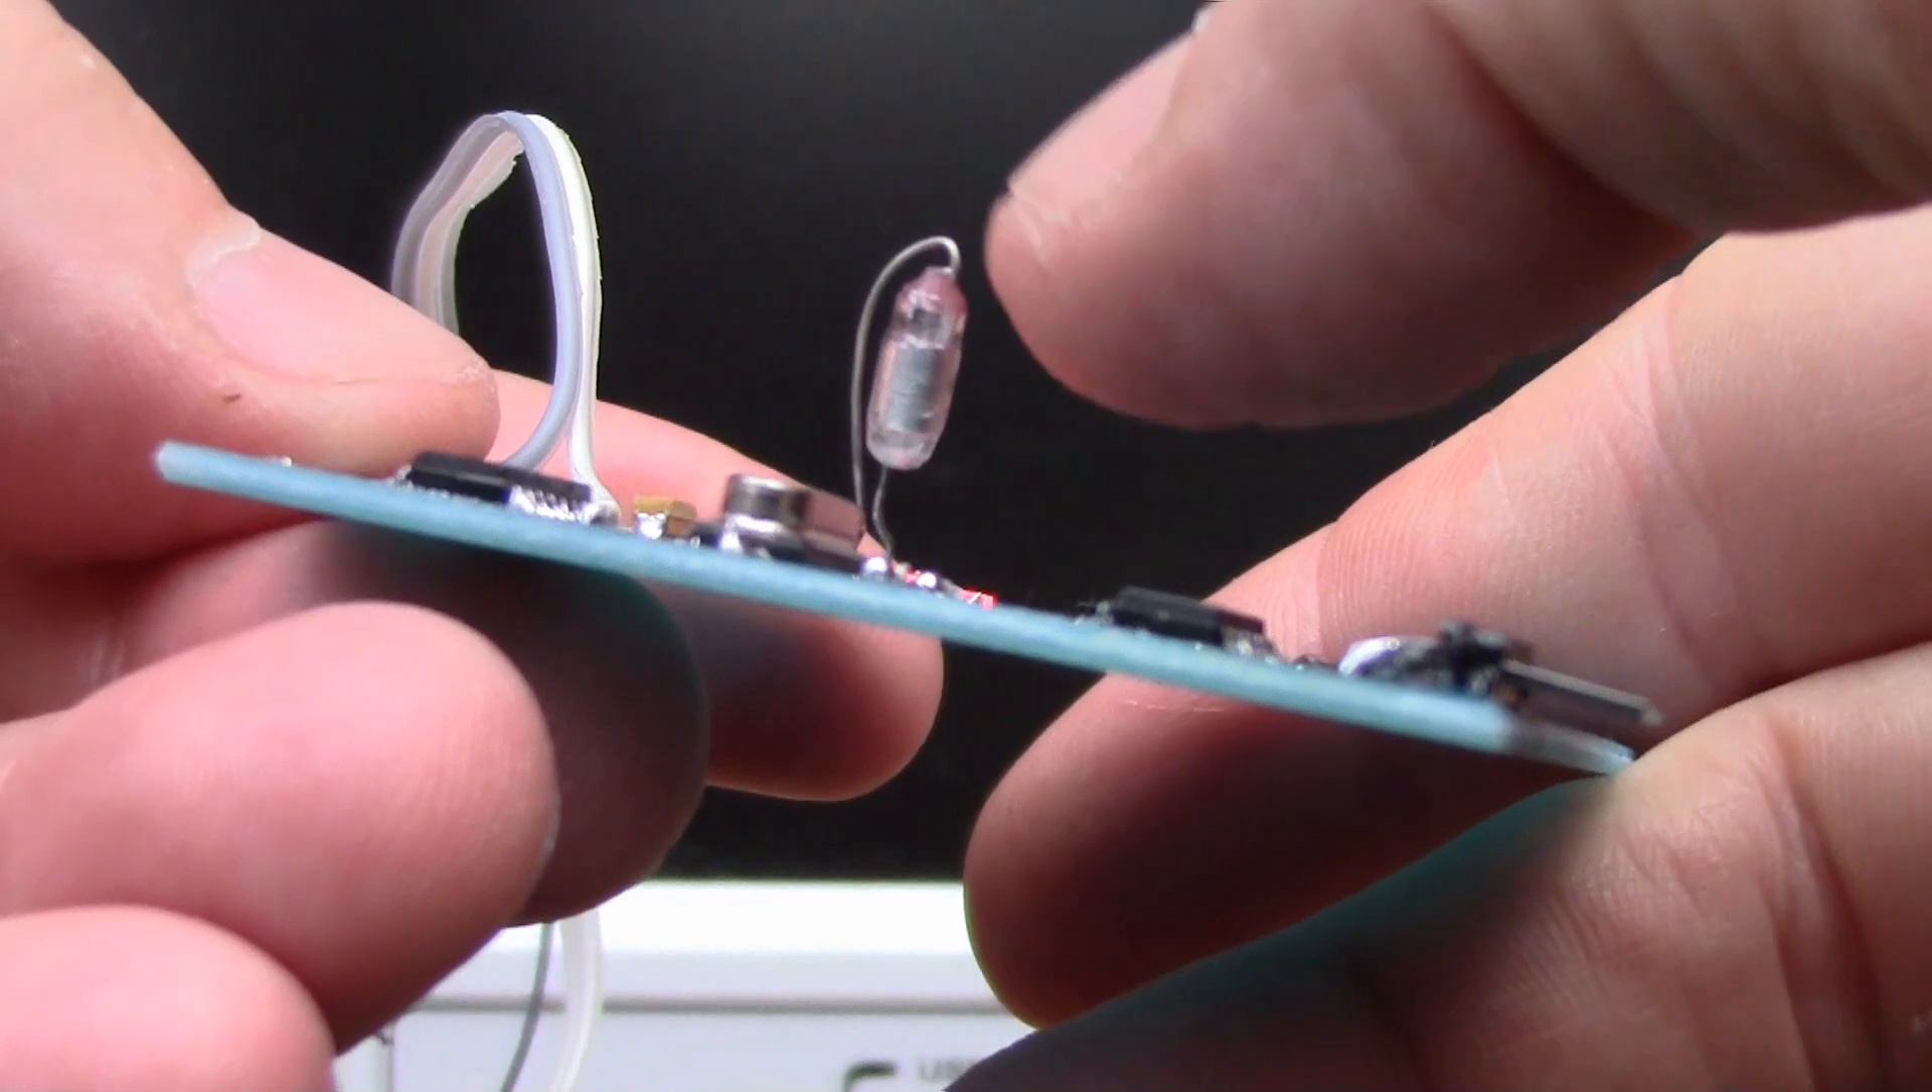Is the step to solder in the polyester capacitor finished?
Yes.